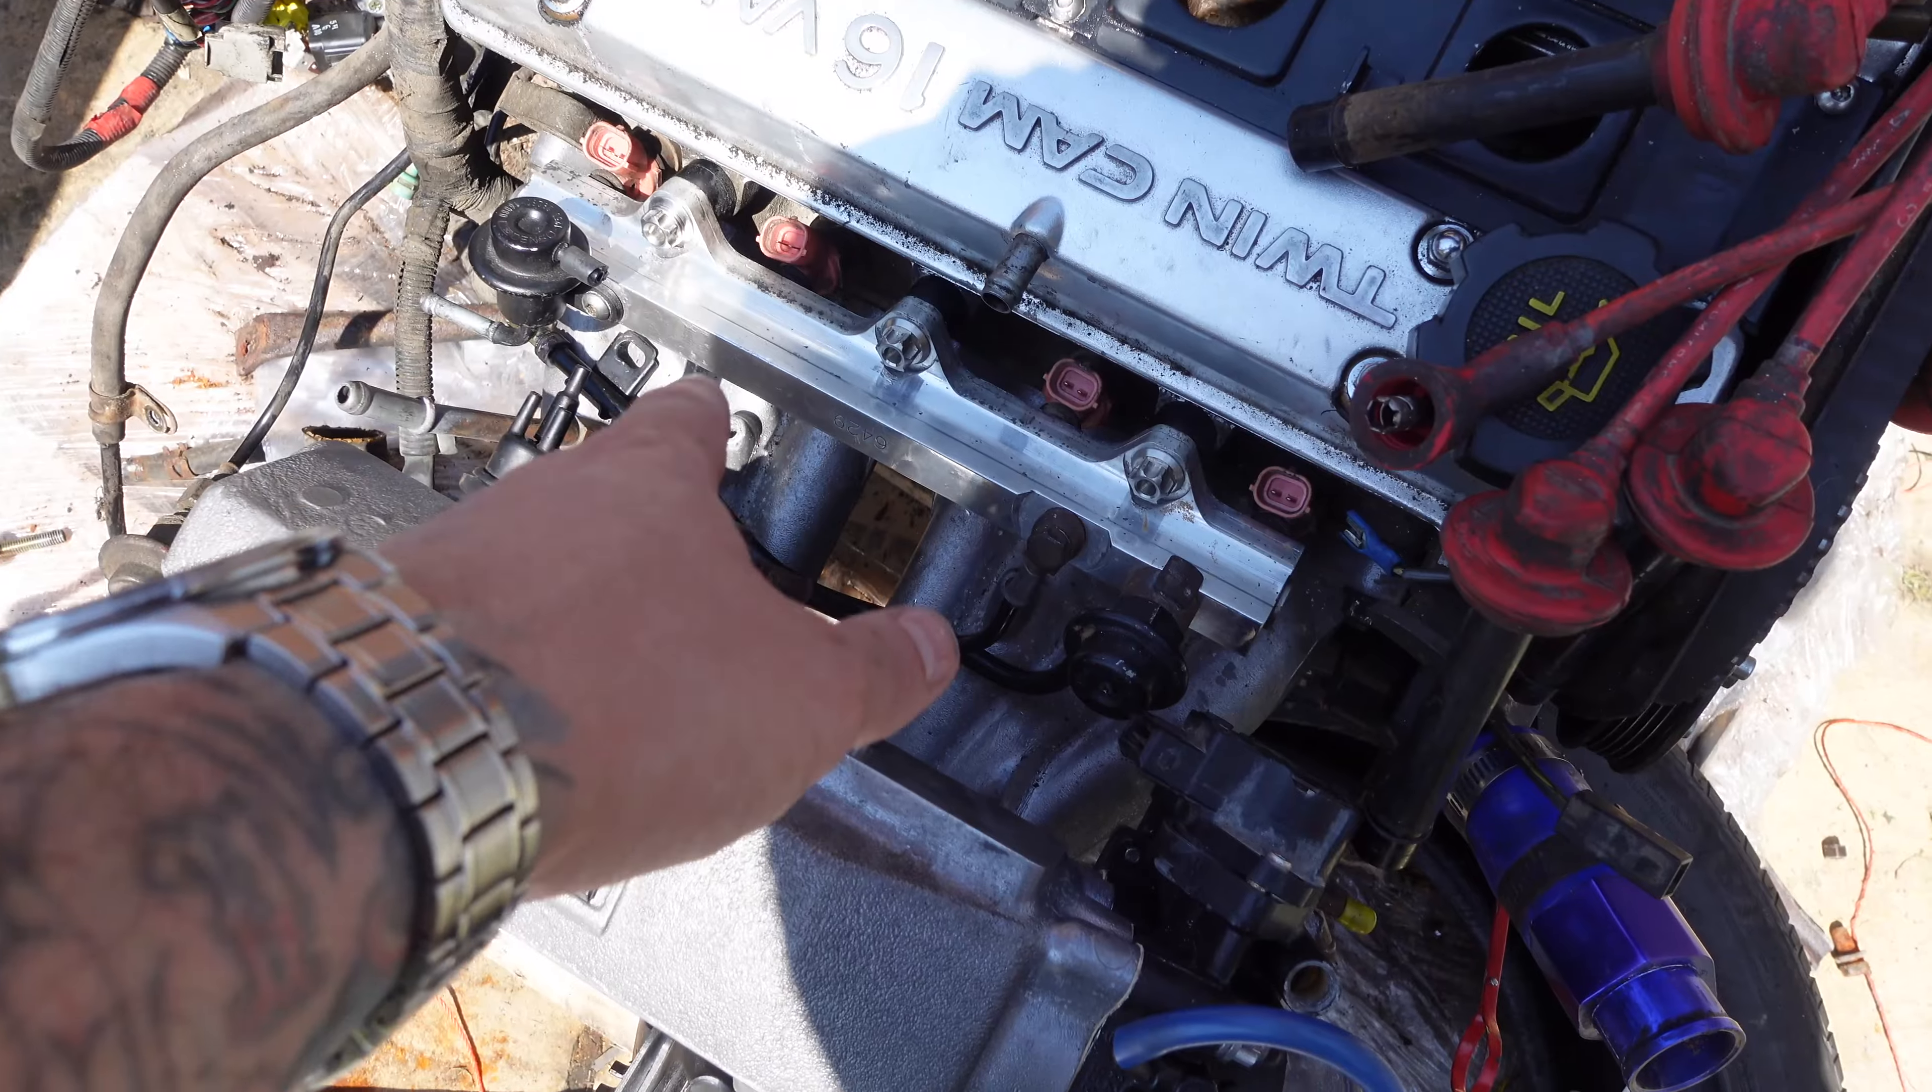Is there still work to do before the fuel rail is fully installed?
No.